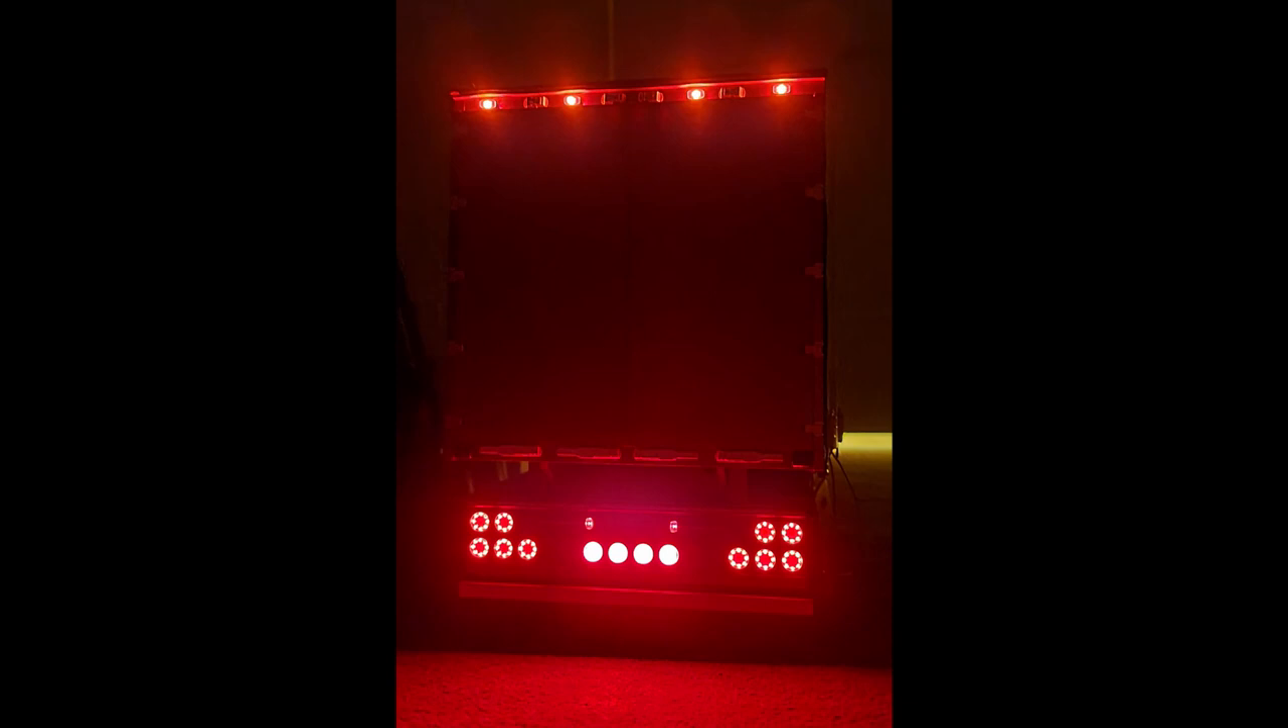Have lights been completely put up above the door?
Yes.